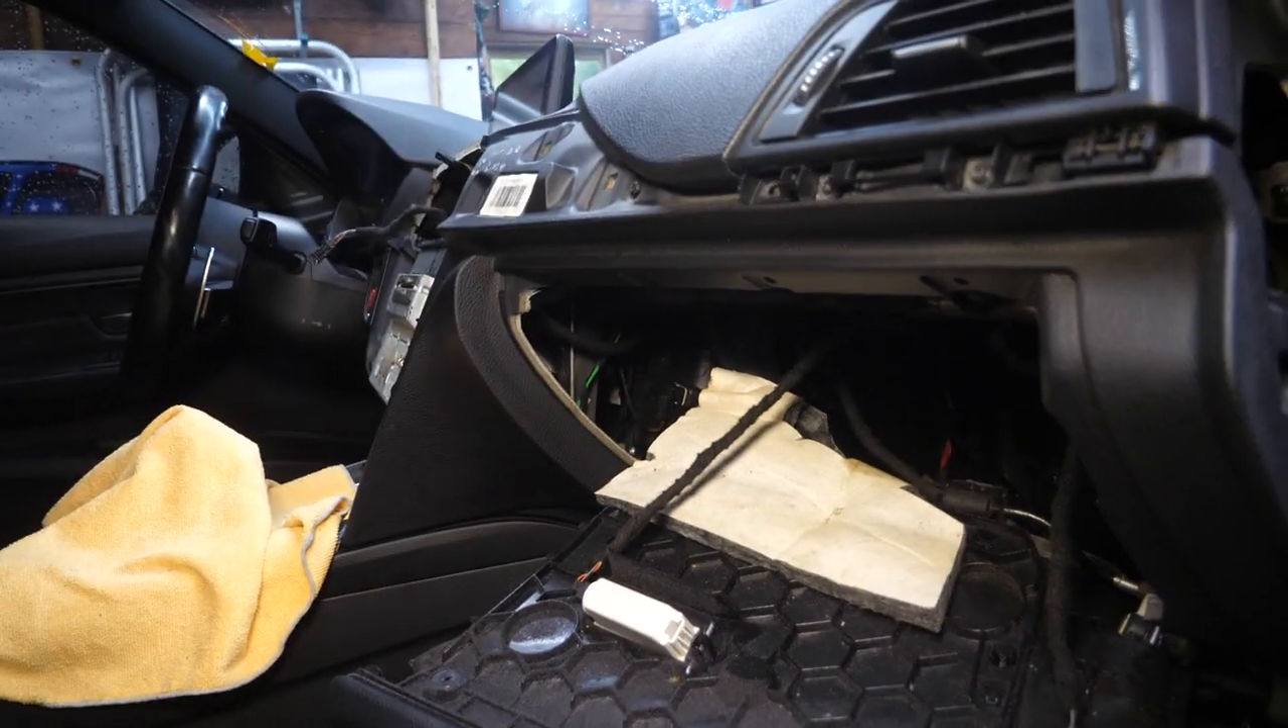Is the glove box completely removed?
Yes.